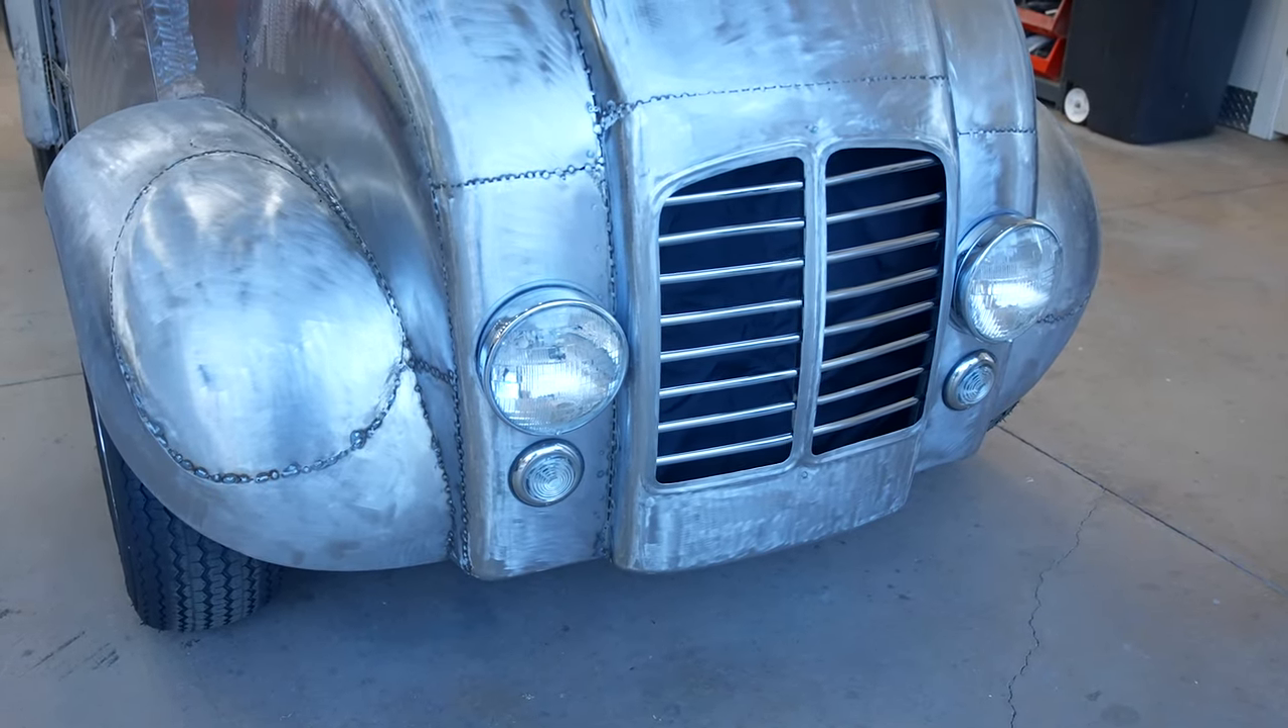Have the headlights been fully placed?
Yes.